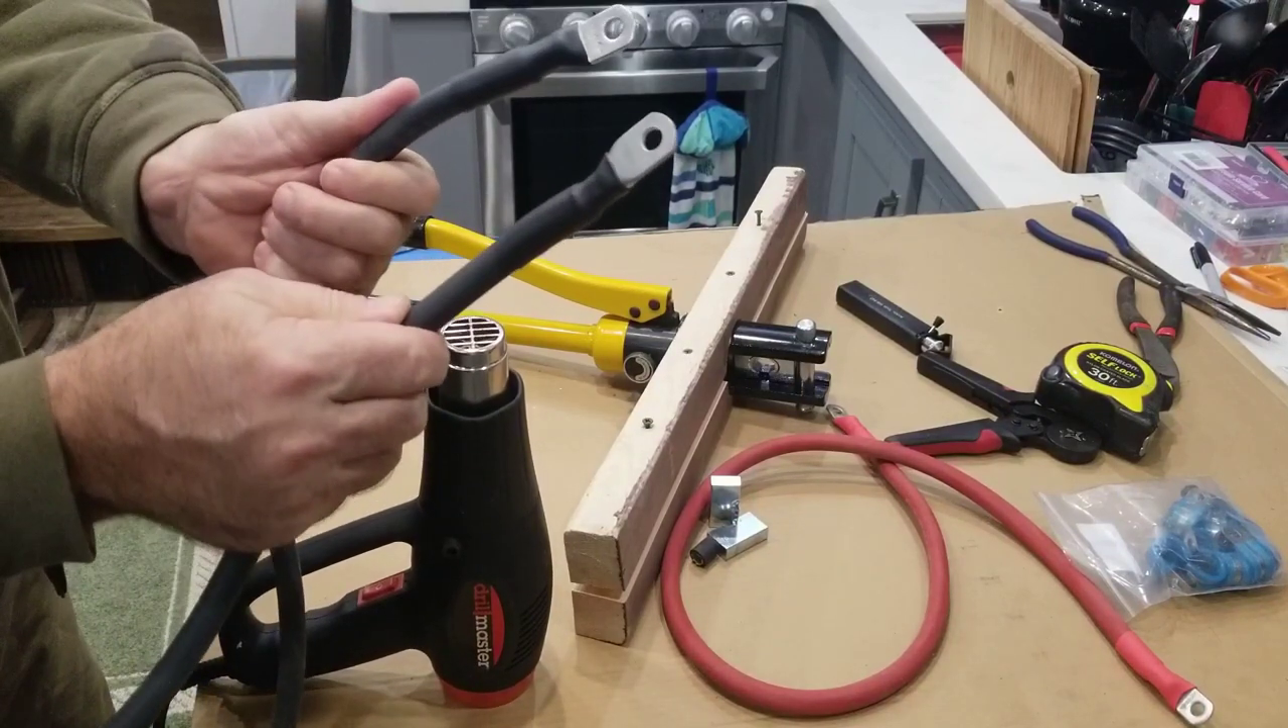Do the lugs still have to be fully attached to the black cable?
No.